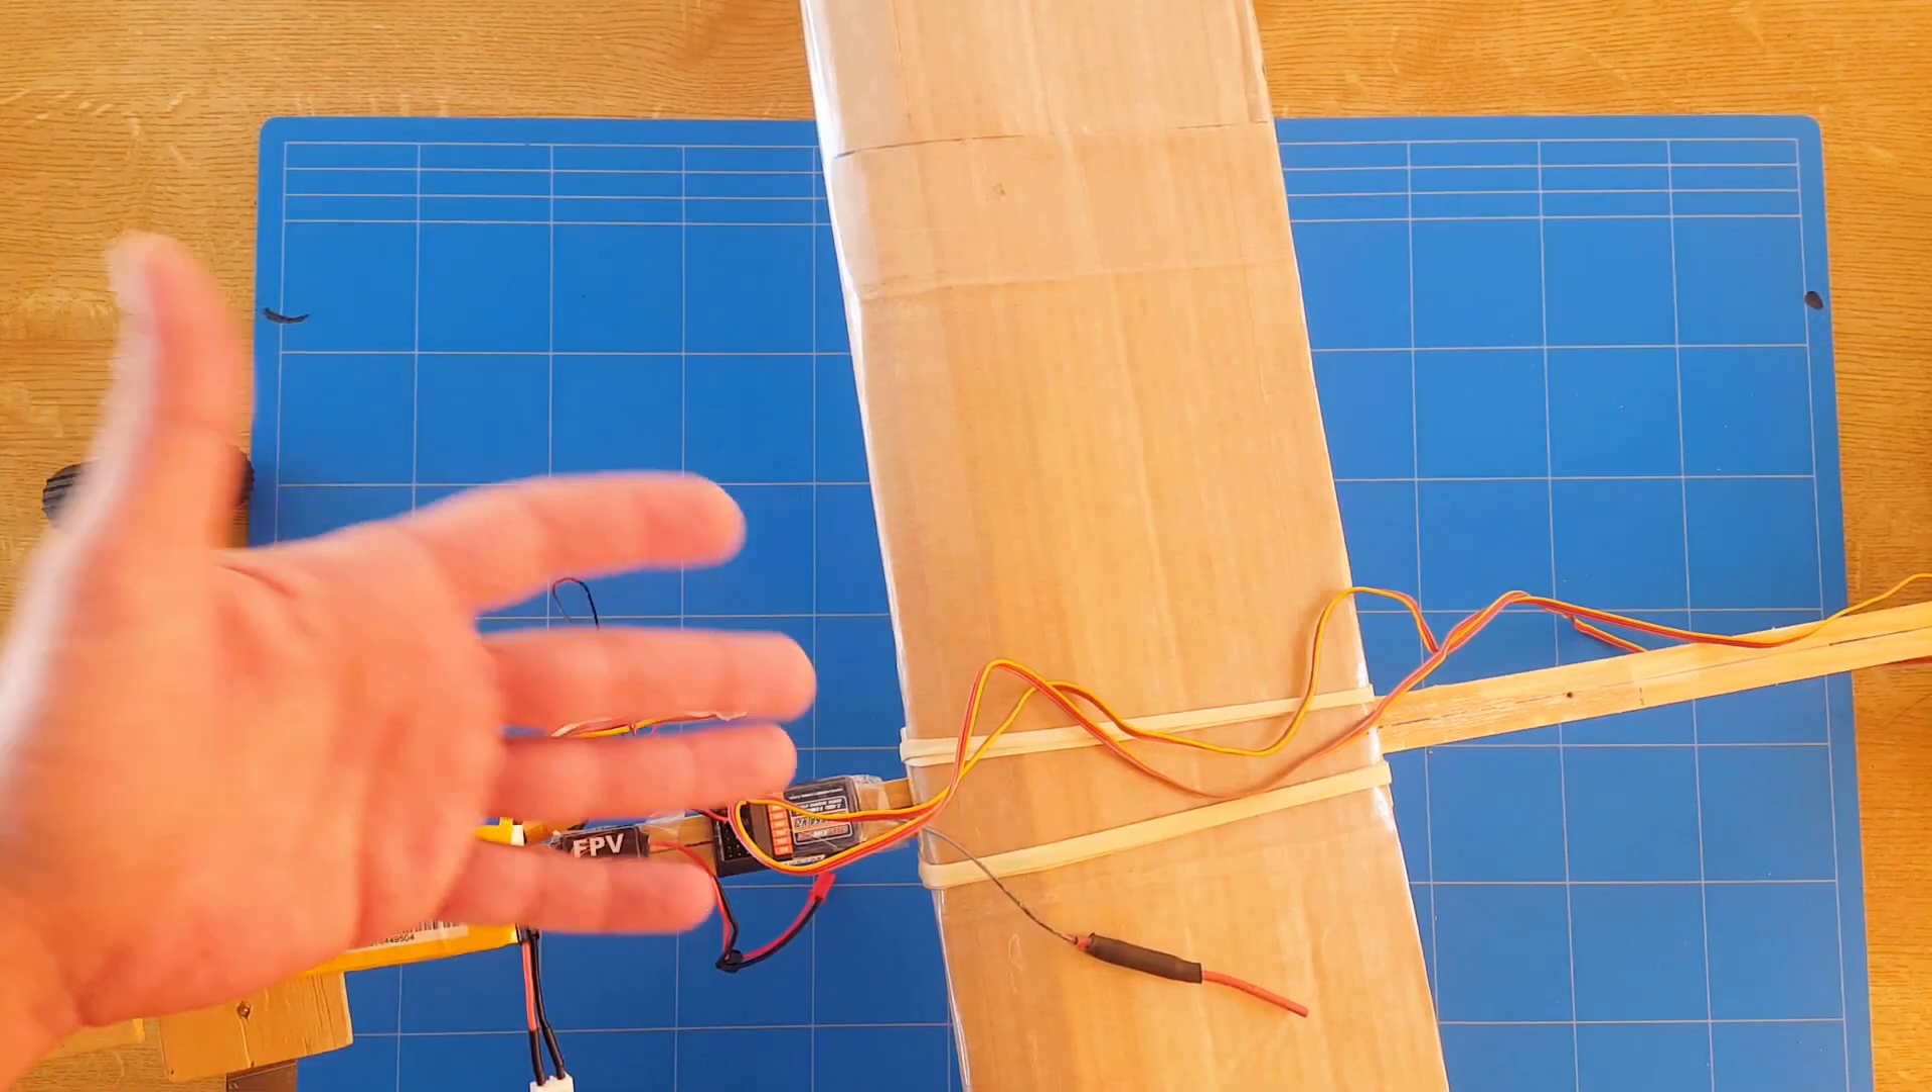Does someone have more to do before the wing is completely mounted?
No.